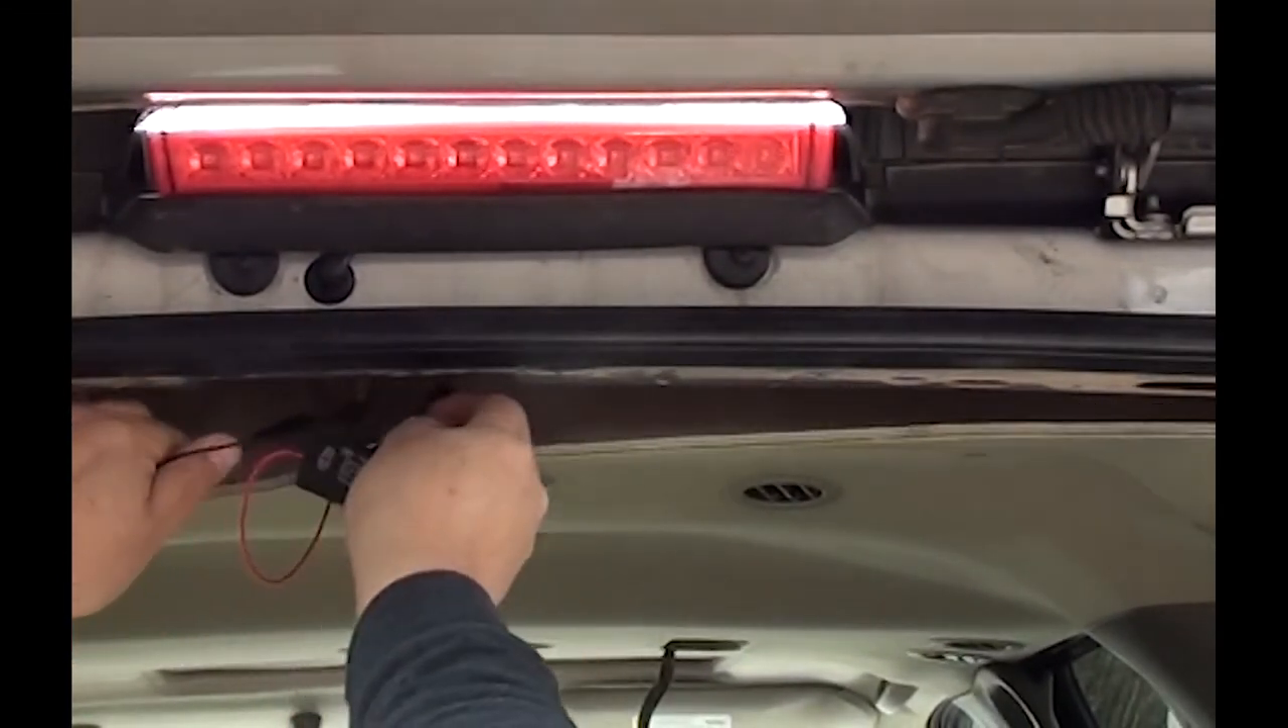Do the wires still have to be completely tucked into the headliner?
Yes.